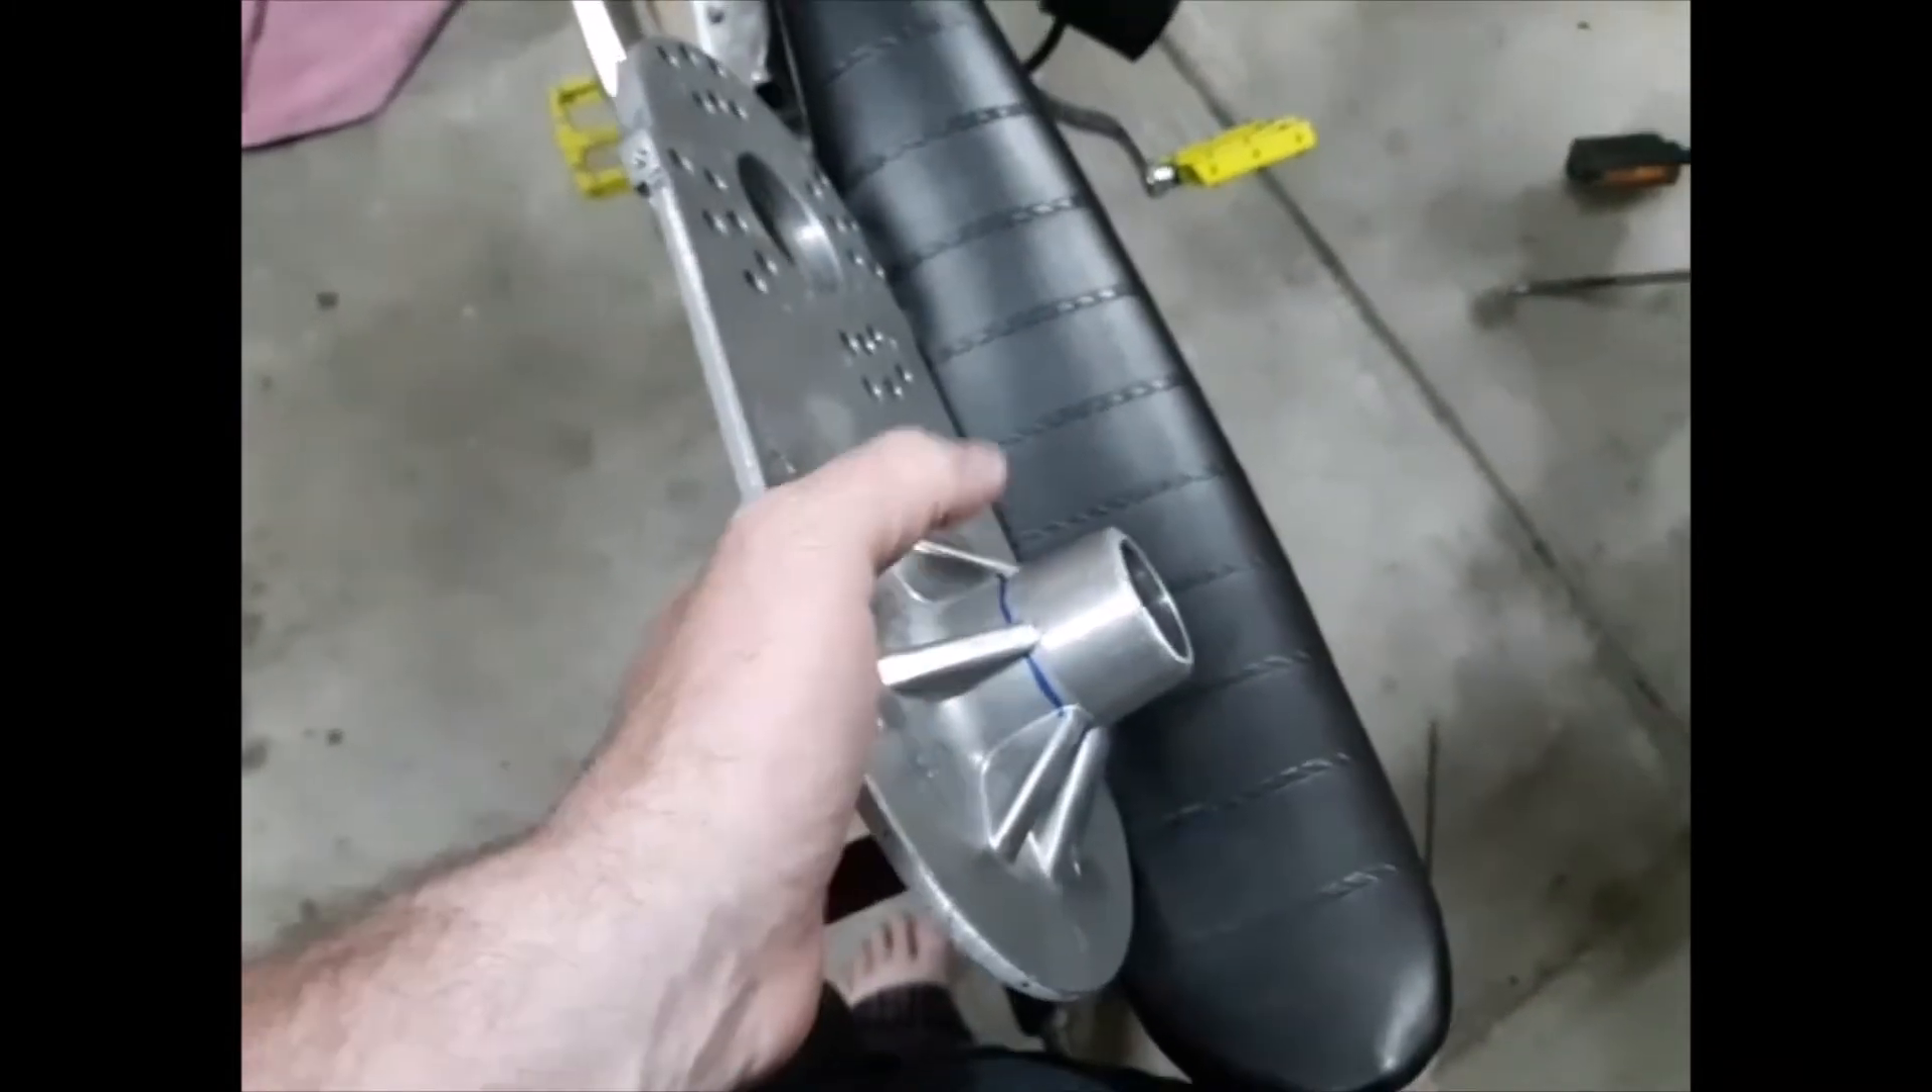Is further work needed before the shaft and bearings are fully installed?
Yes.